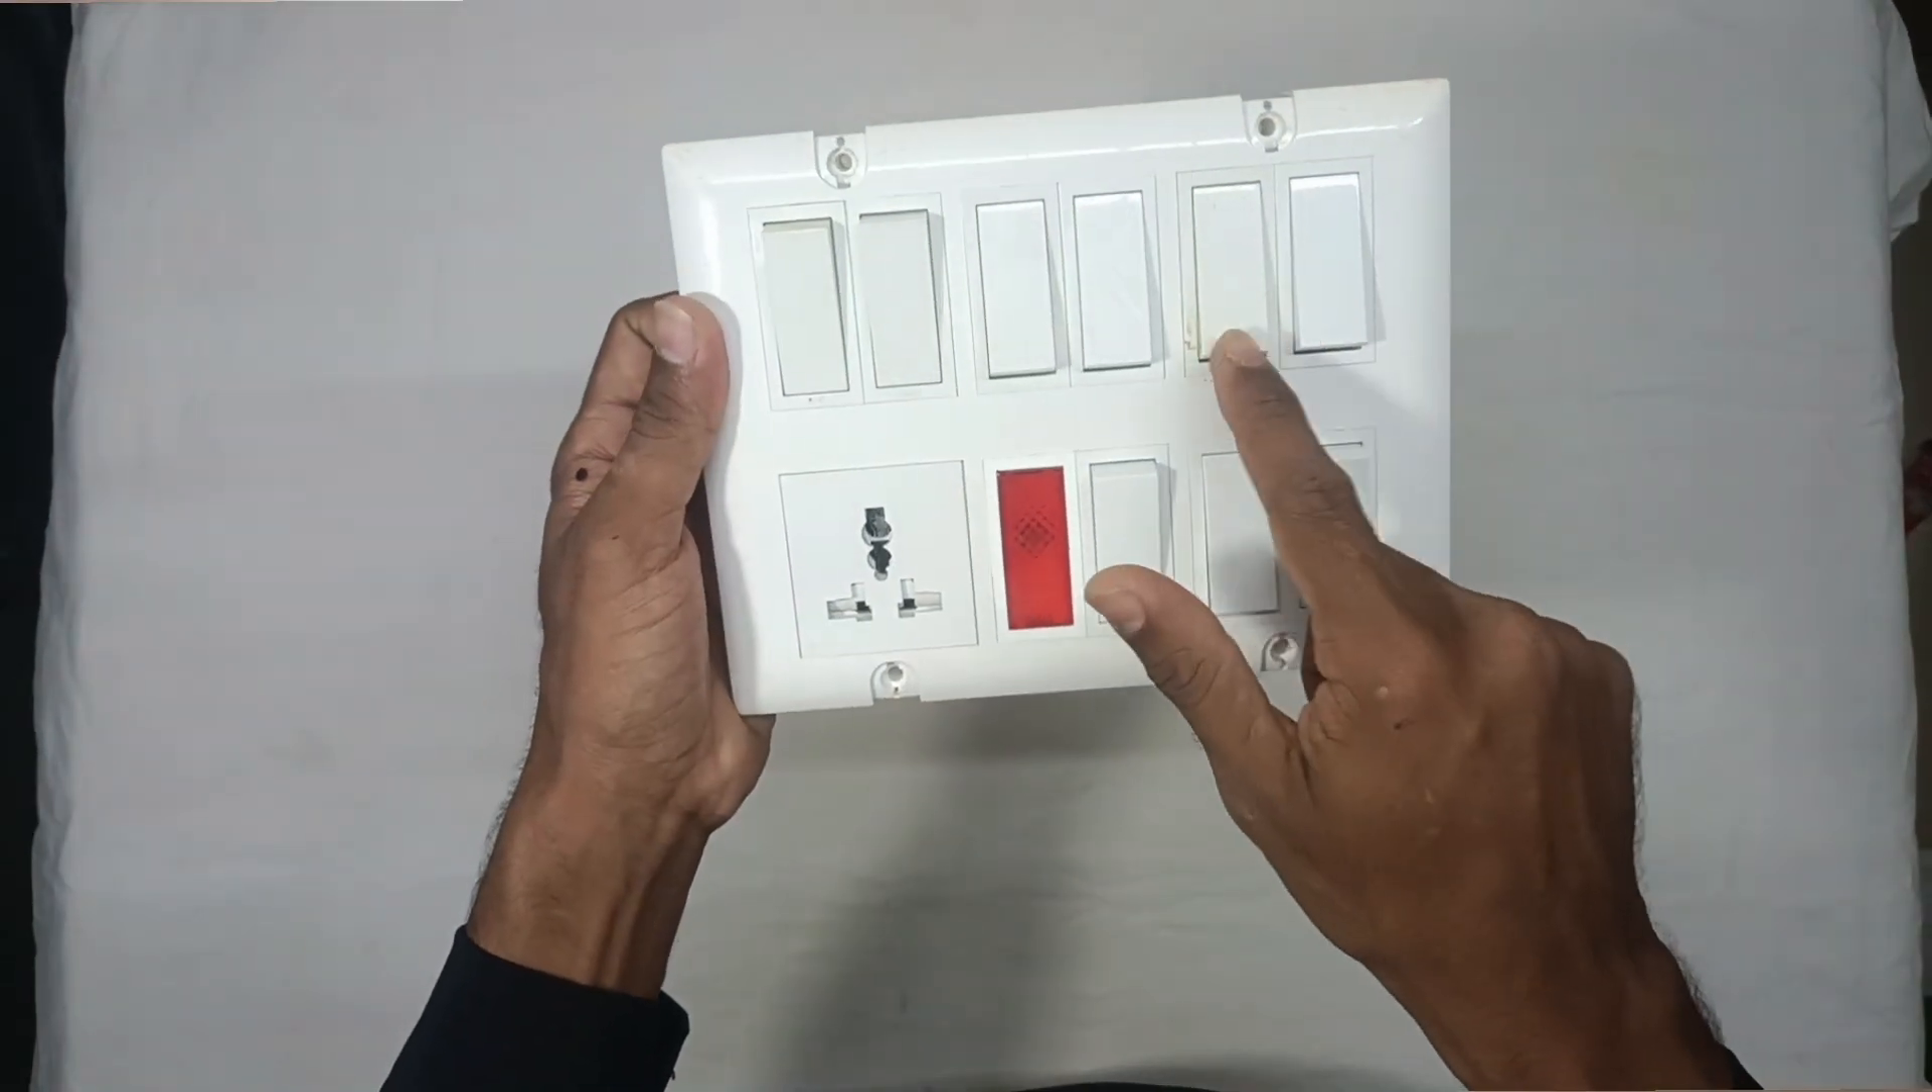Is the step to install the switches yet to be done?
No.